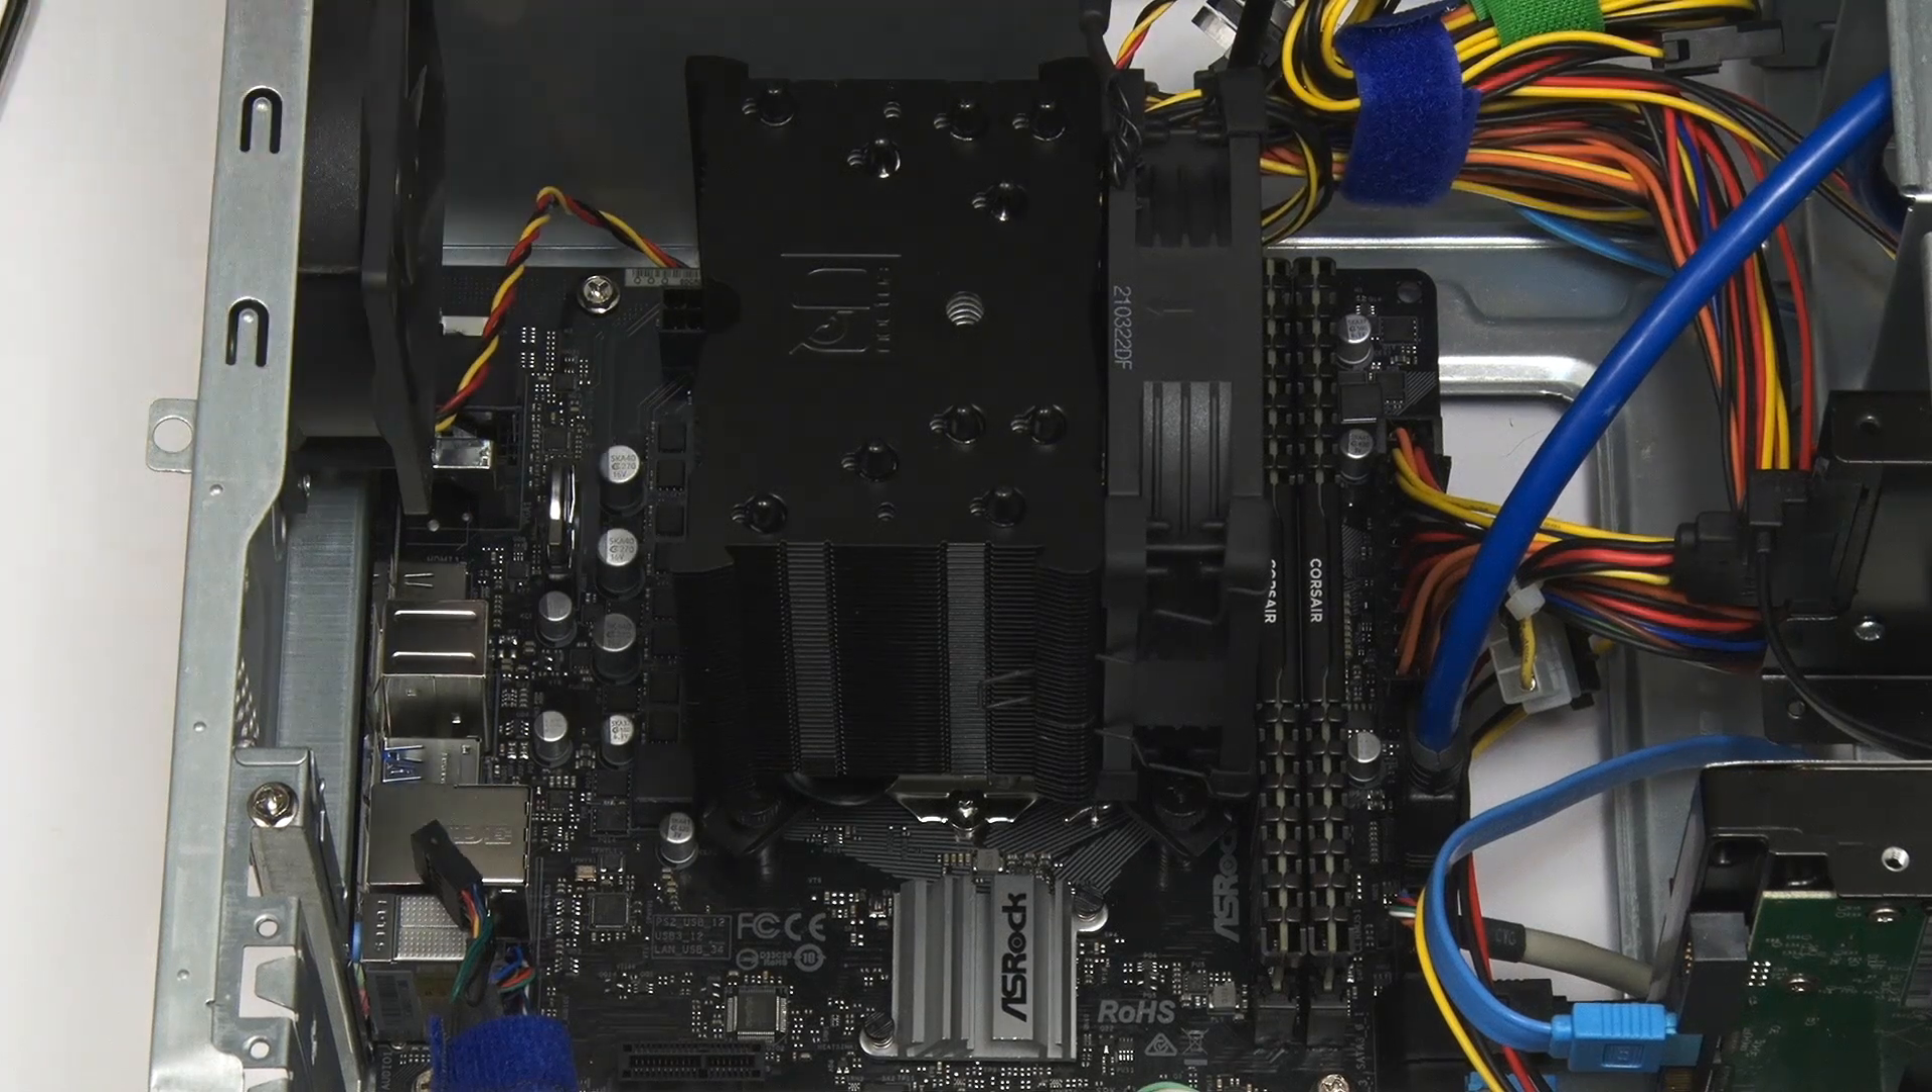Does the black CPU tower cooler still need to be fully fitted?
No.